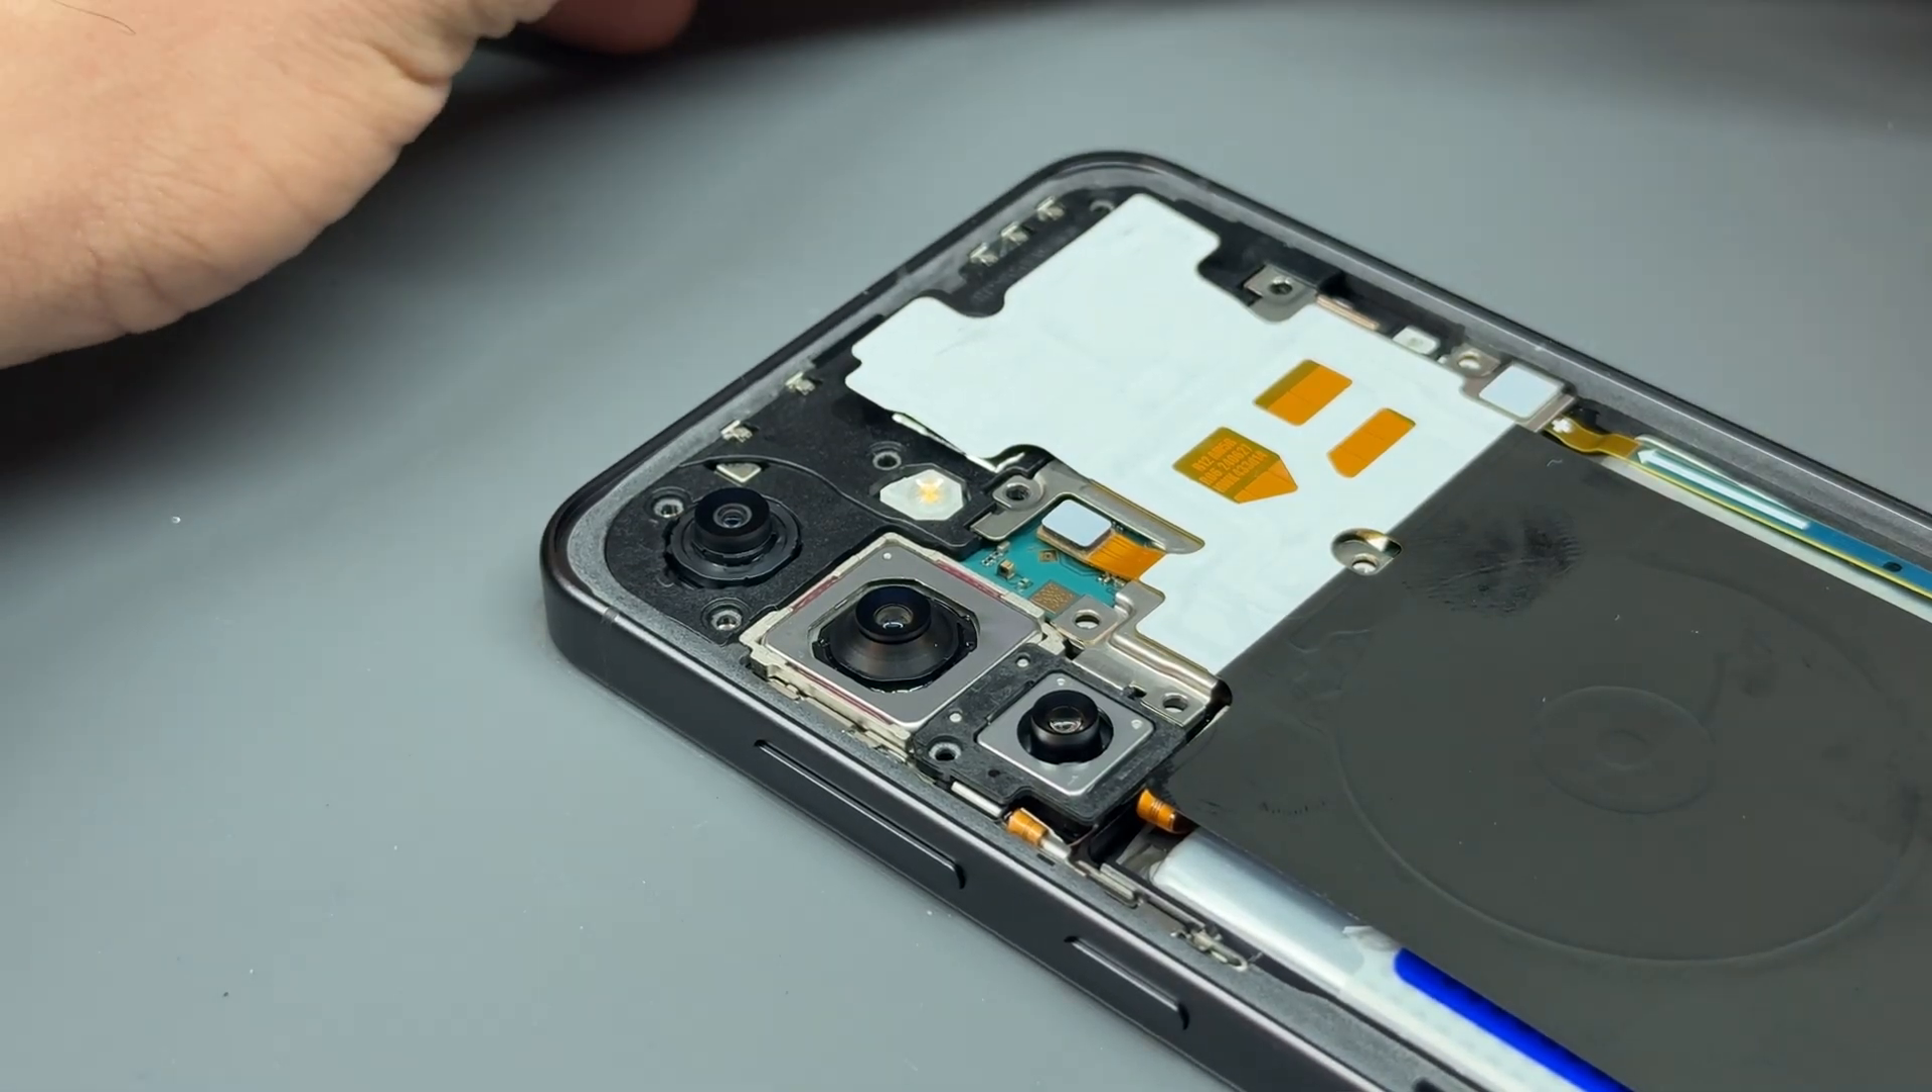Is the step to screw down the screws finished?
No.